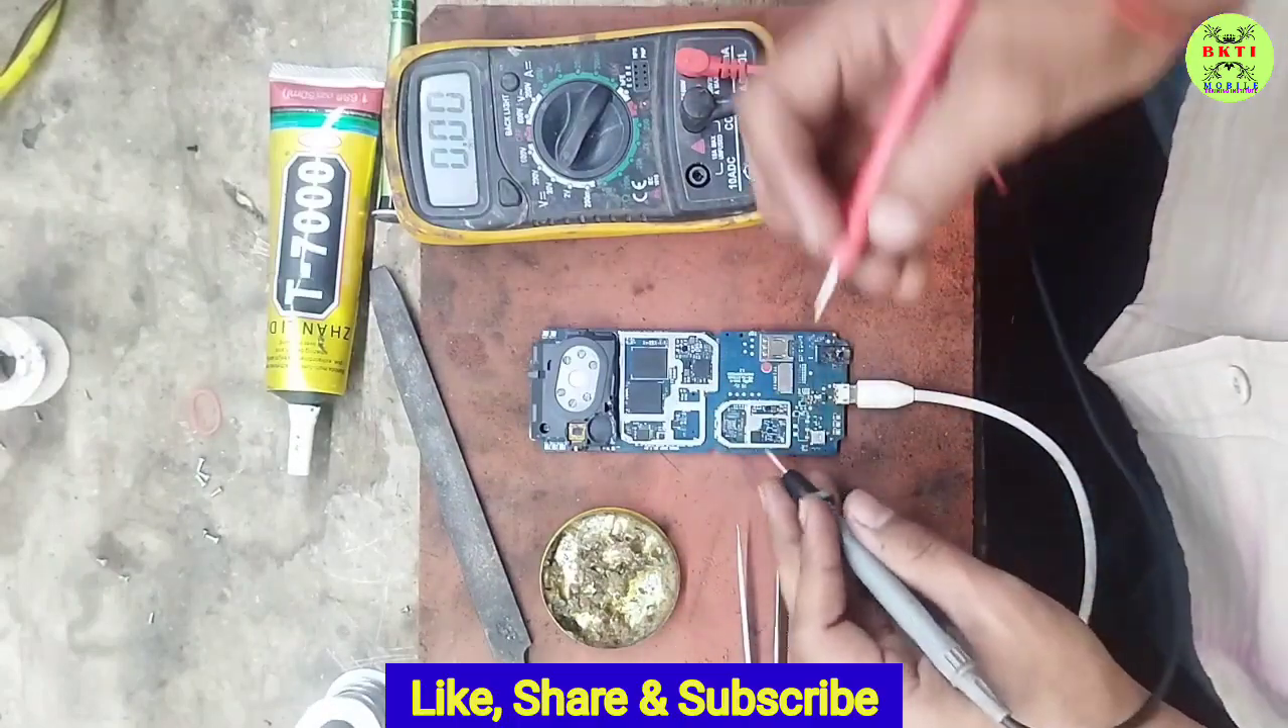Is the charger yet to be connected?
No.